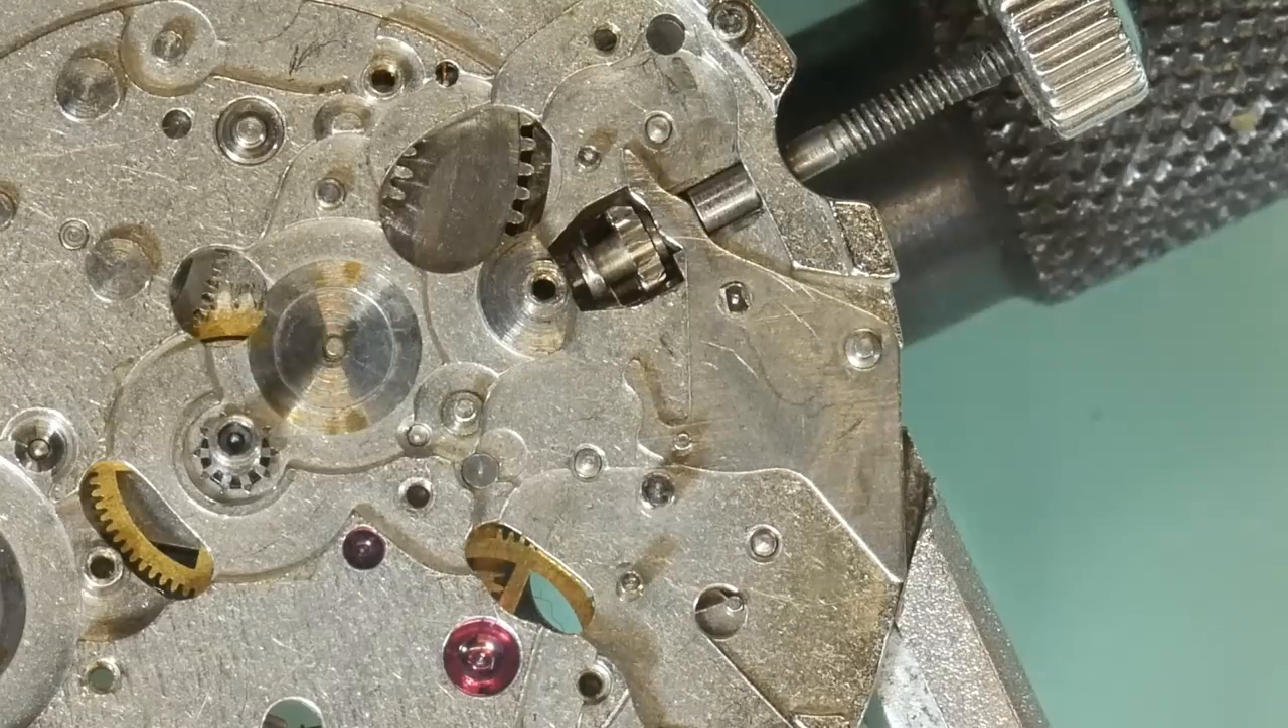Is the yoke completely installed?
No.